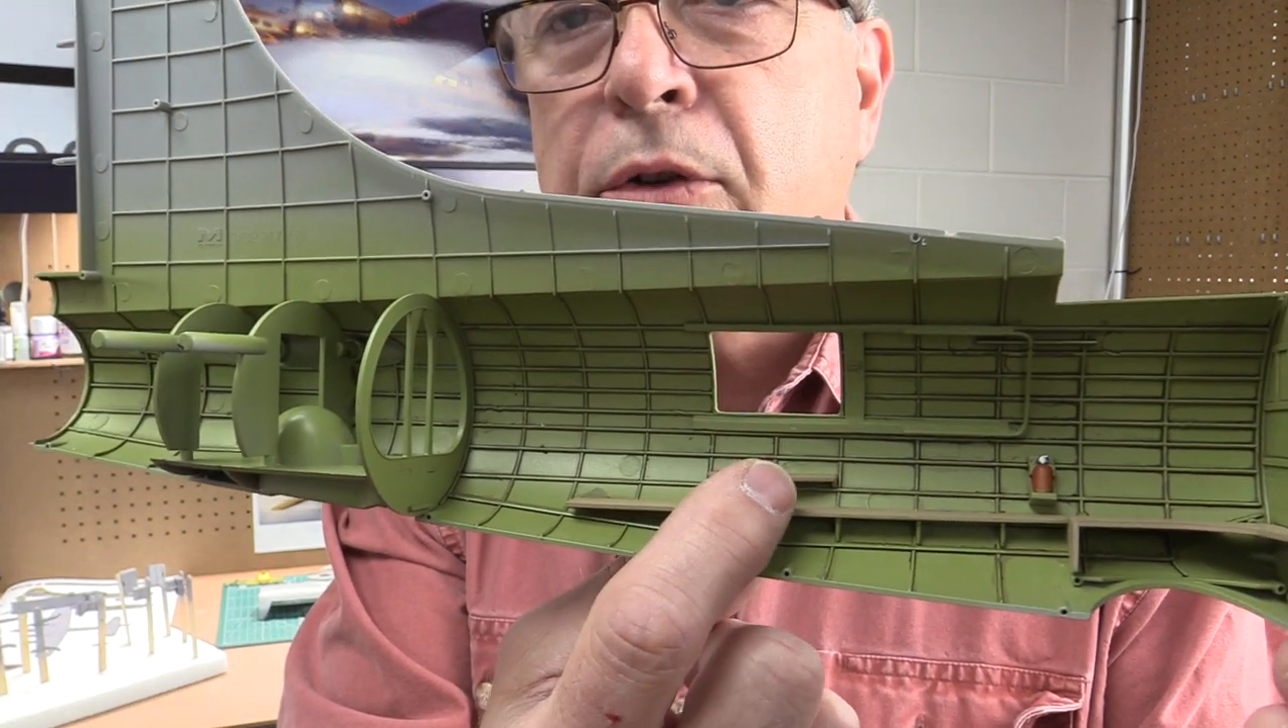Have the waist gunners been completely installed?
No.